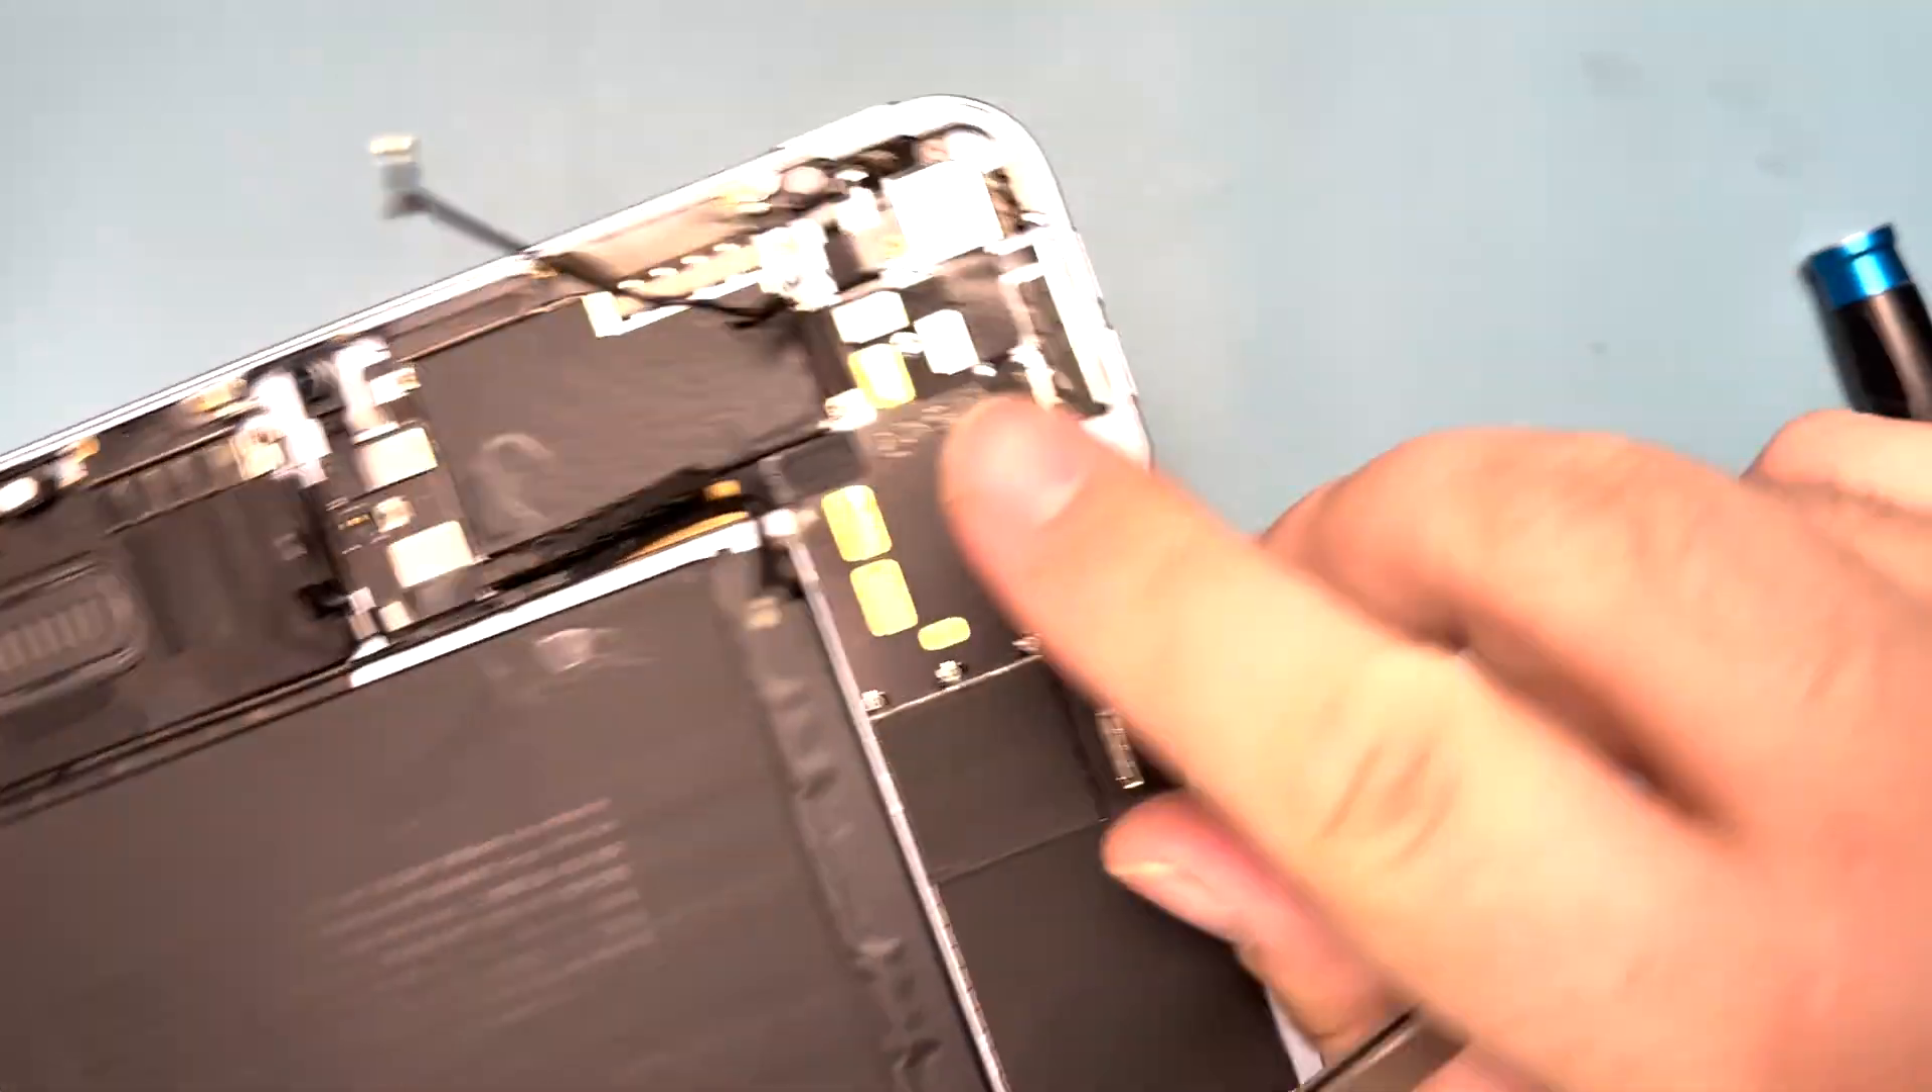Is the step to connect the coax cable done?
No.